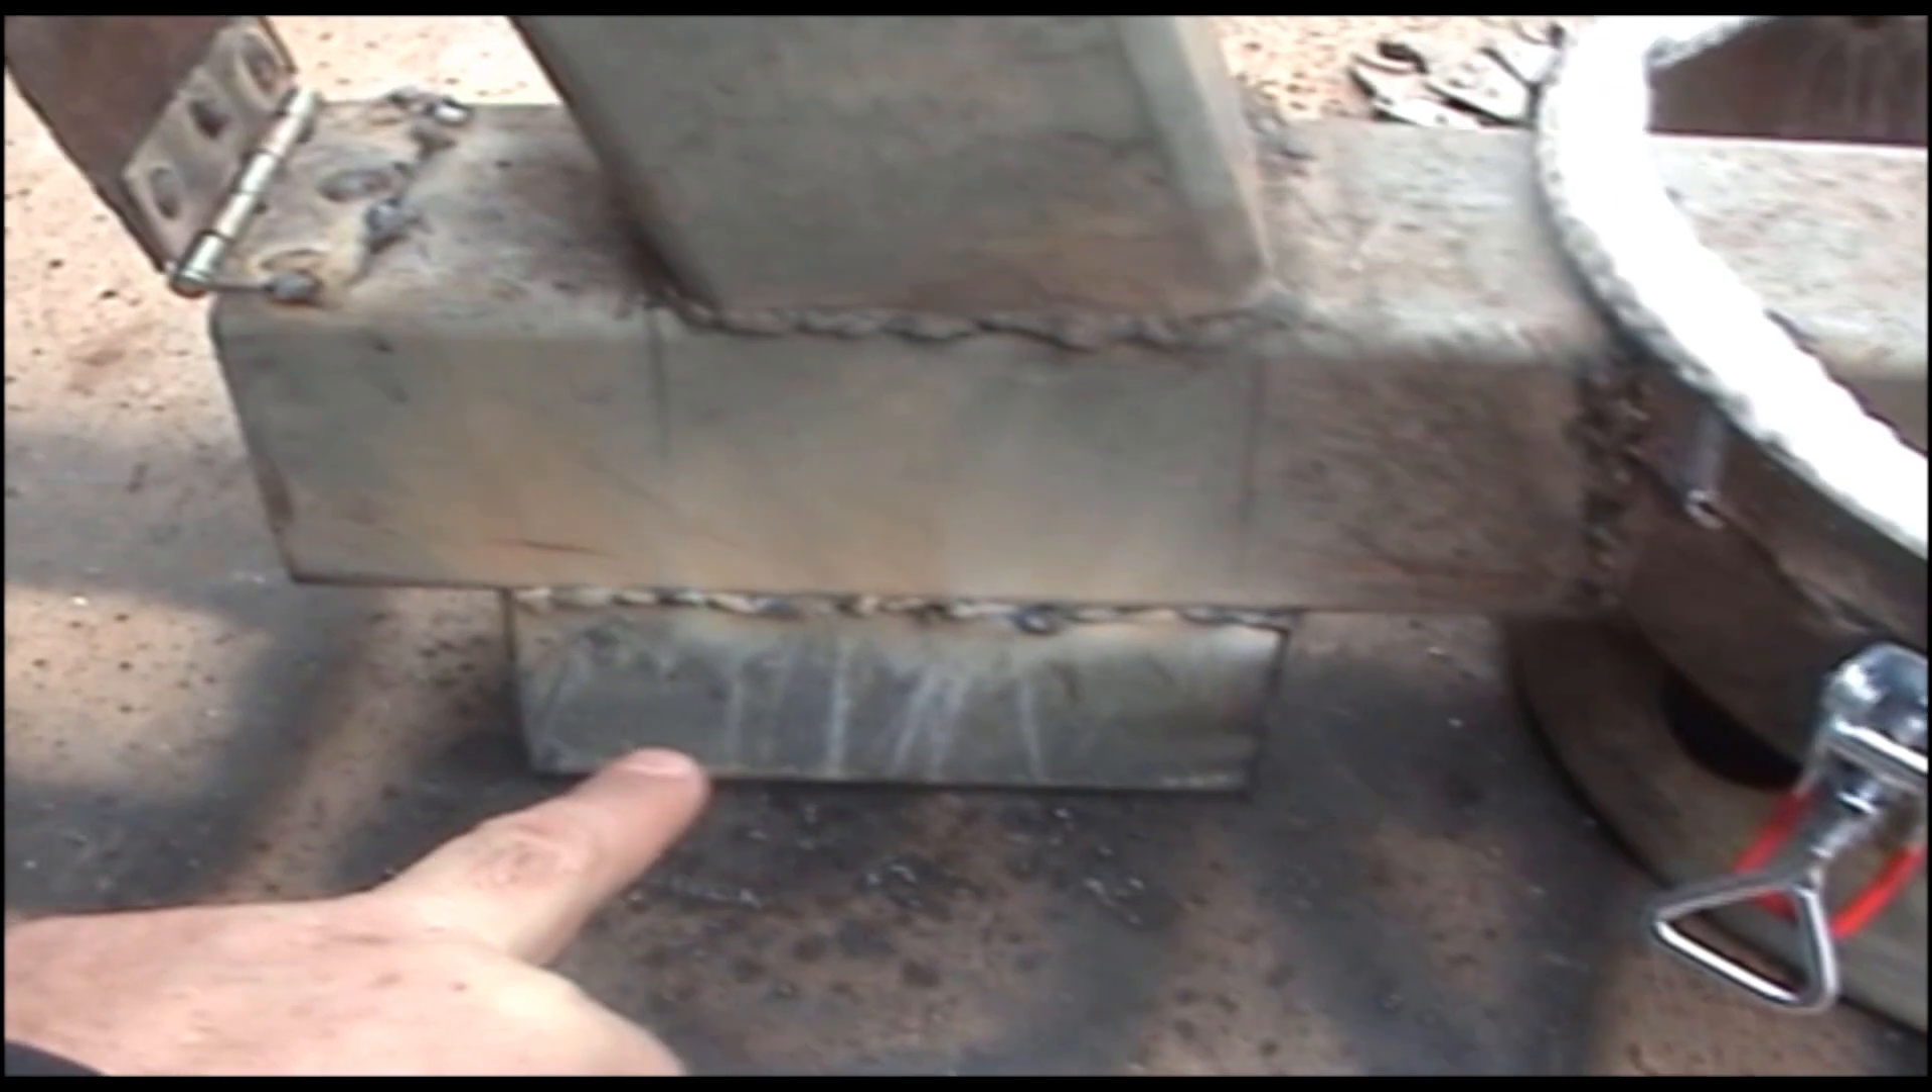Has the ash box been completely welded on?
Yes.